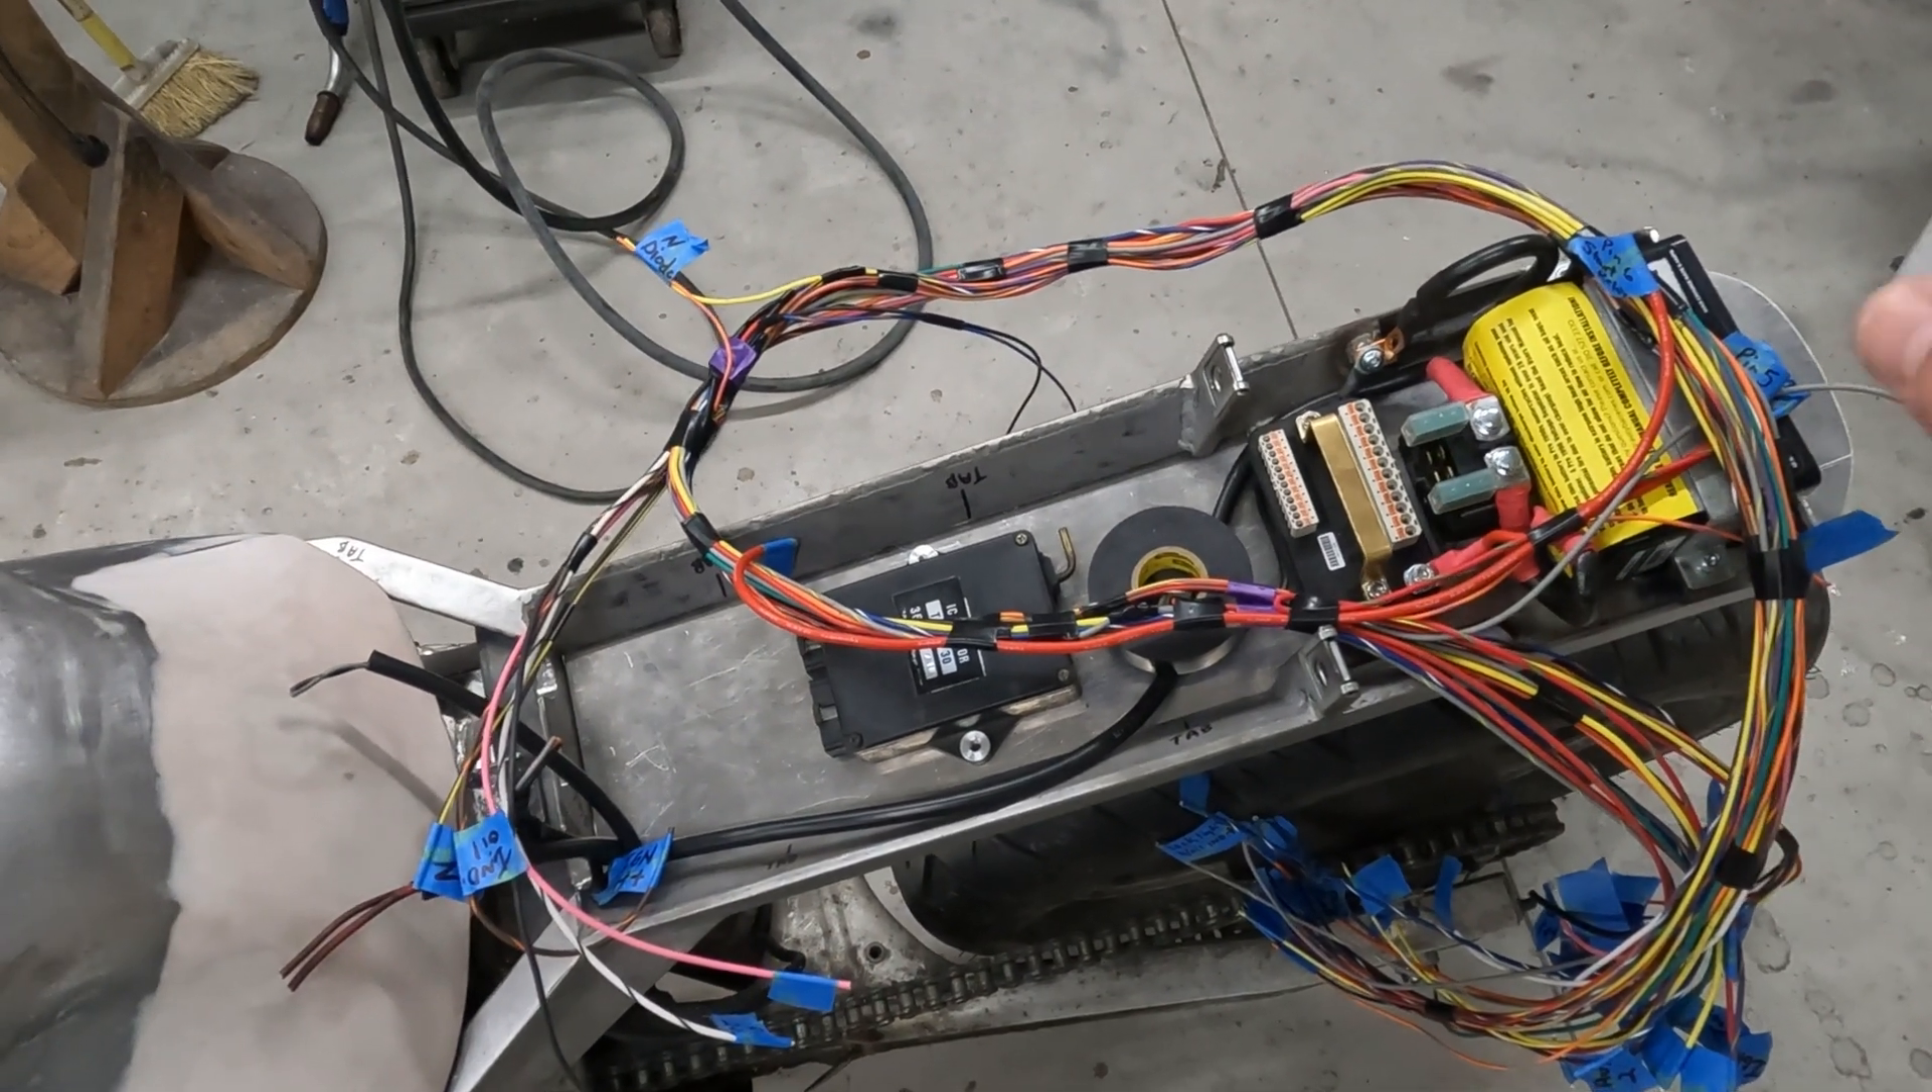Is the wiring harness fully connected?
No.